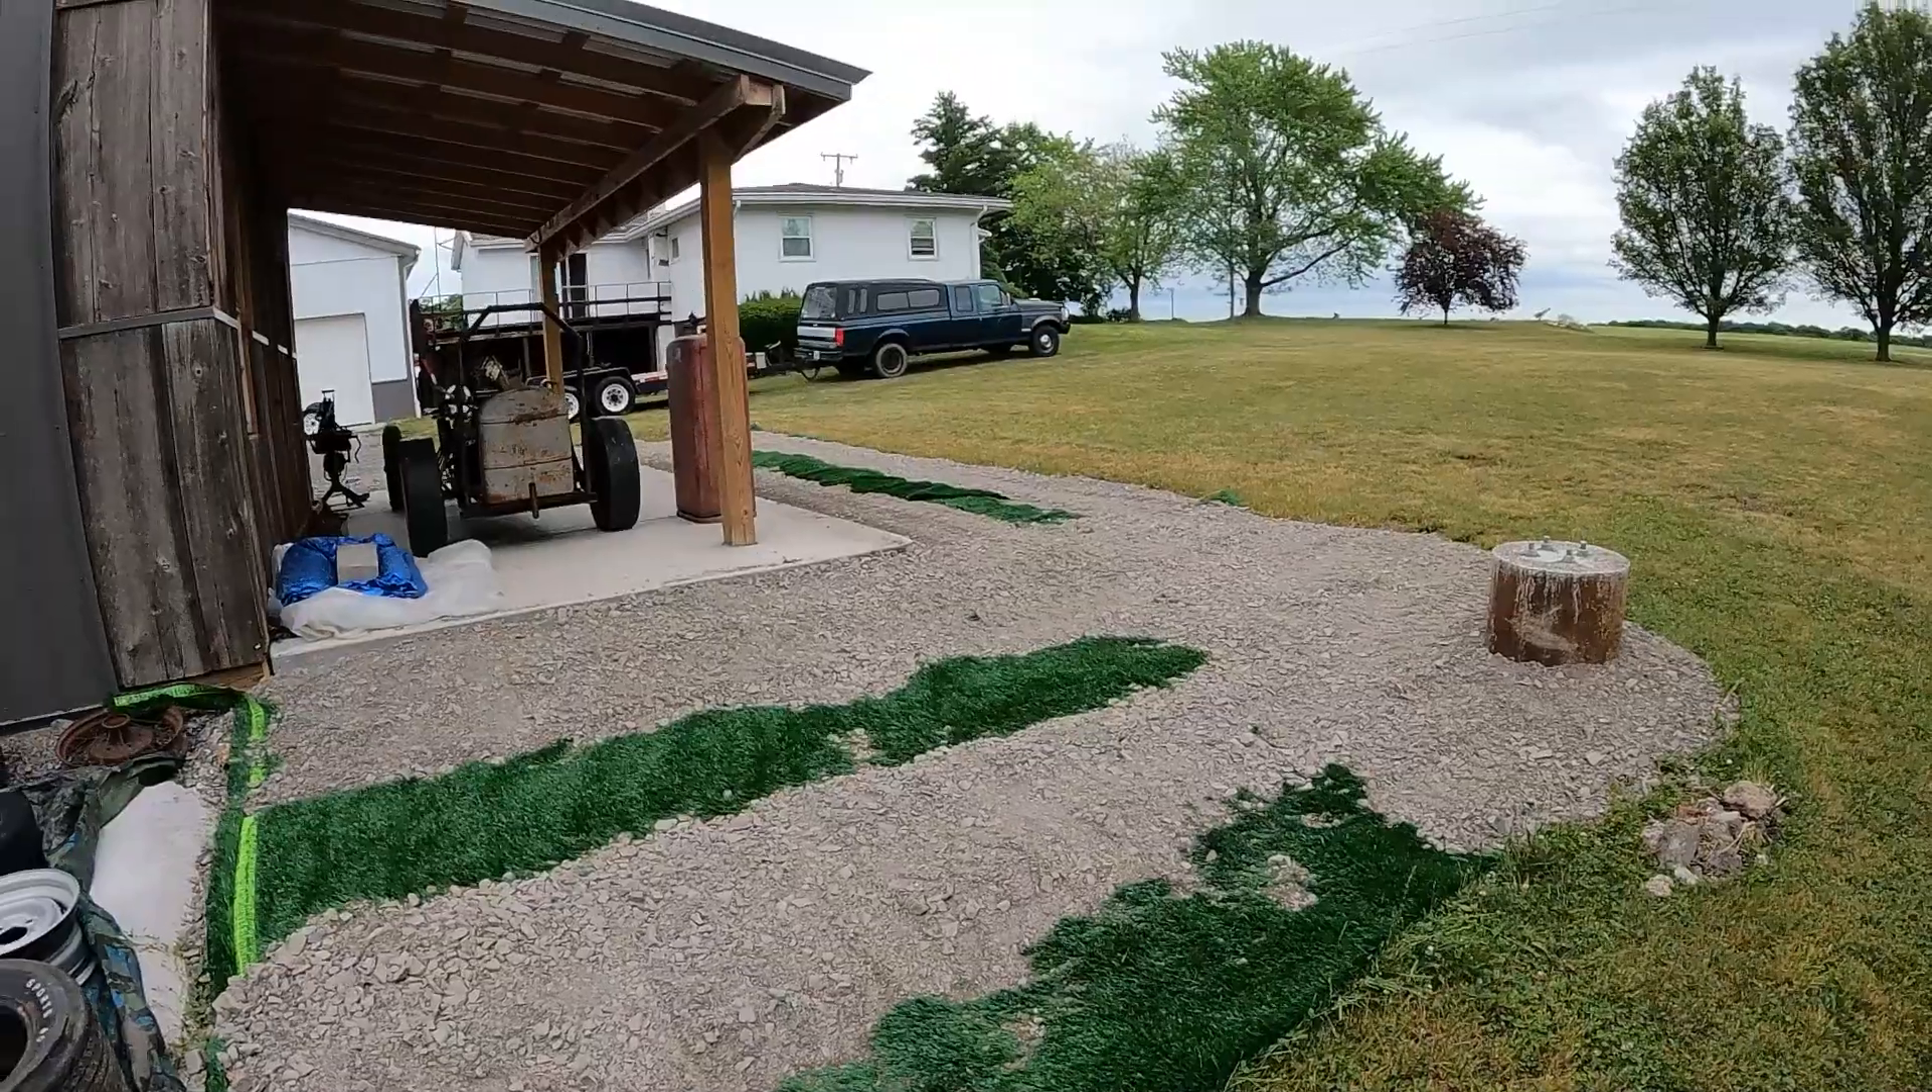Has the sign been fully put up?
No.